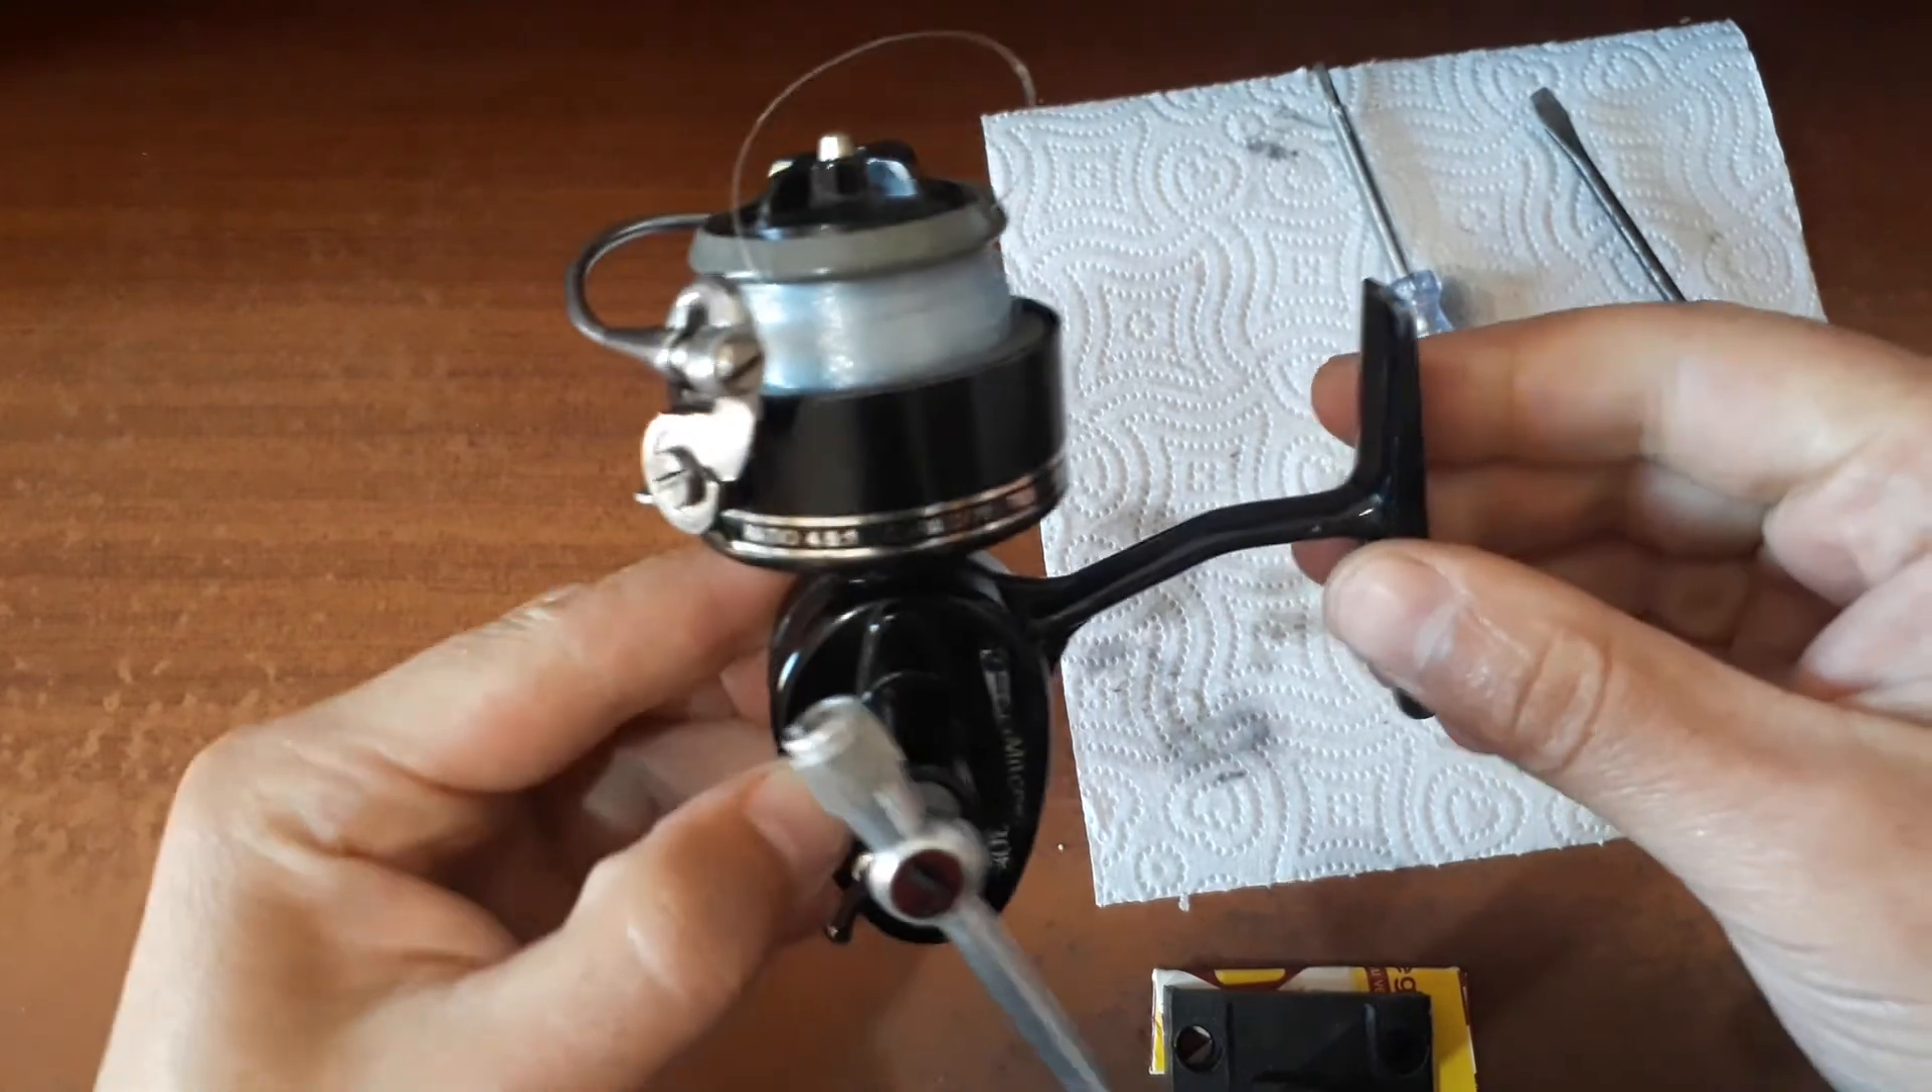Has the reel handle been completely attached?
Yes.